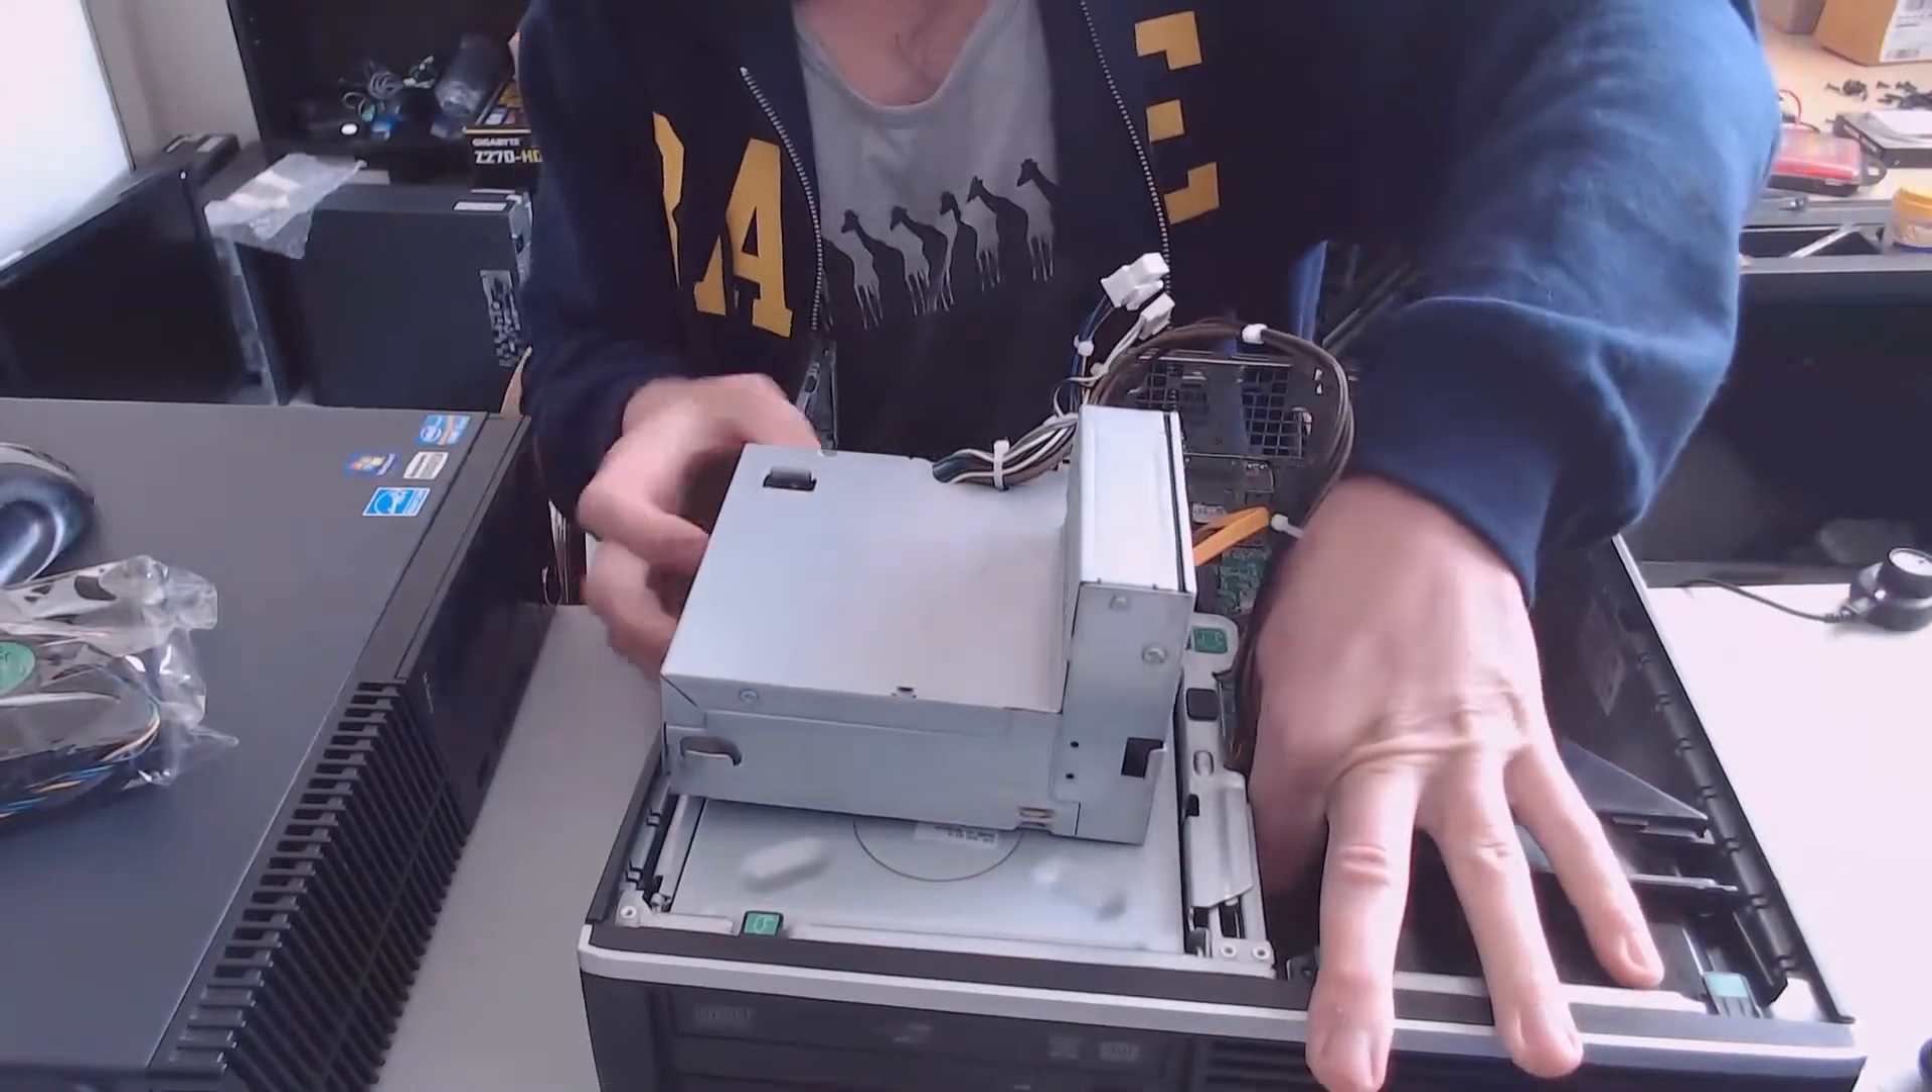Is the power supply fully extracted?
No.